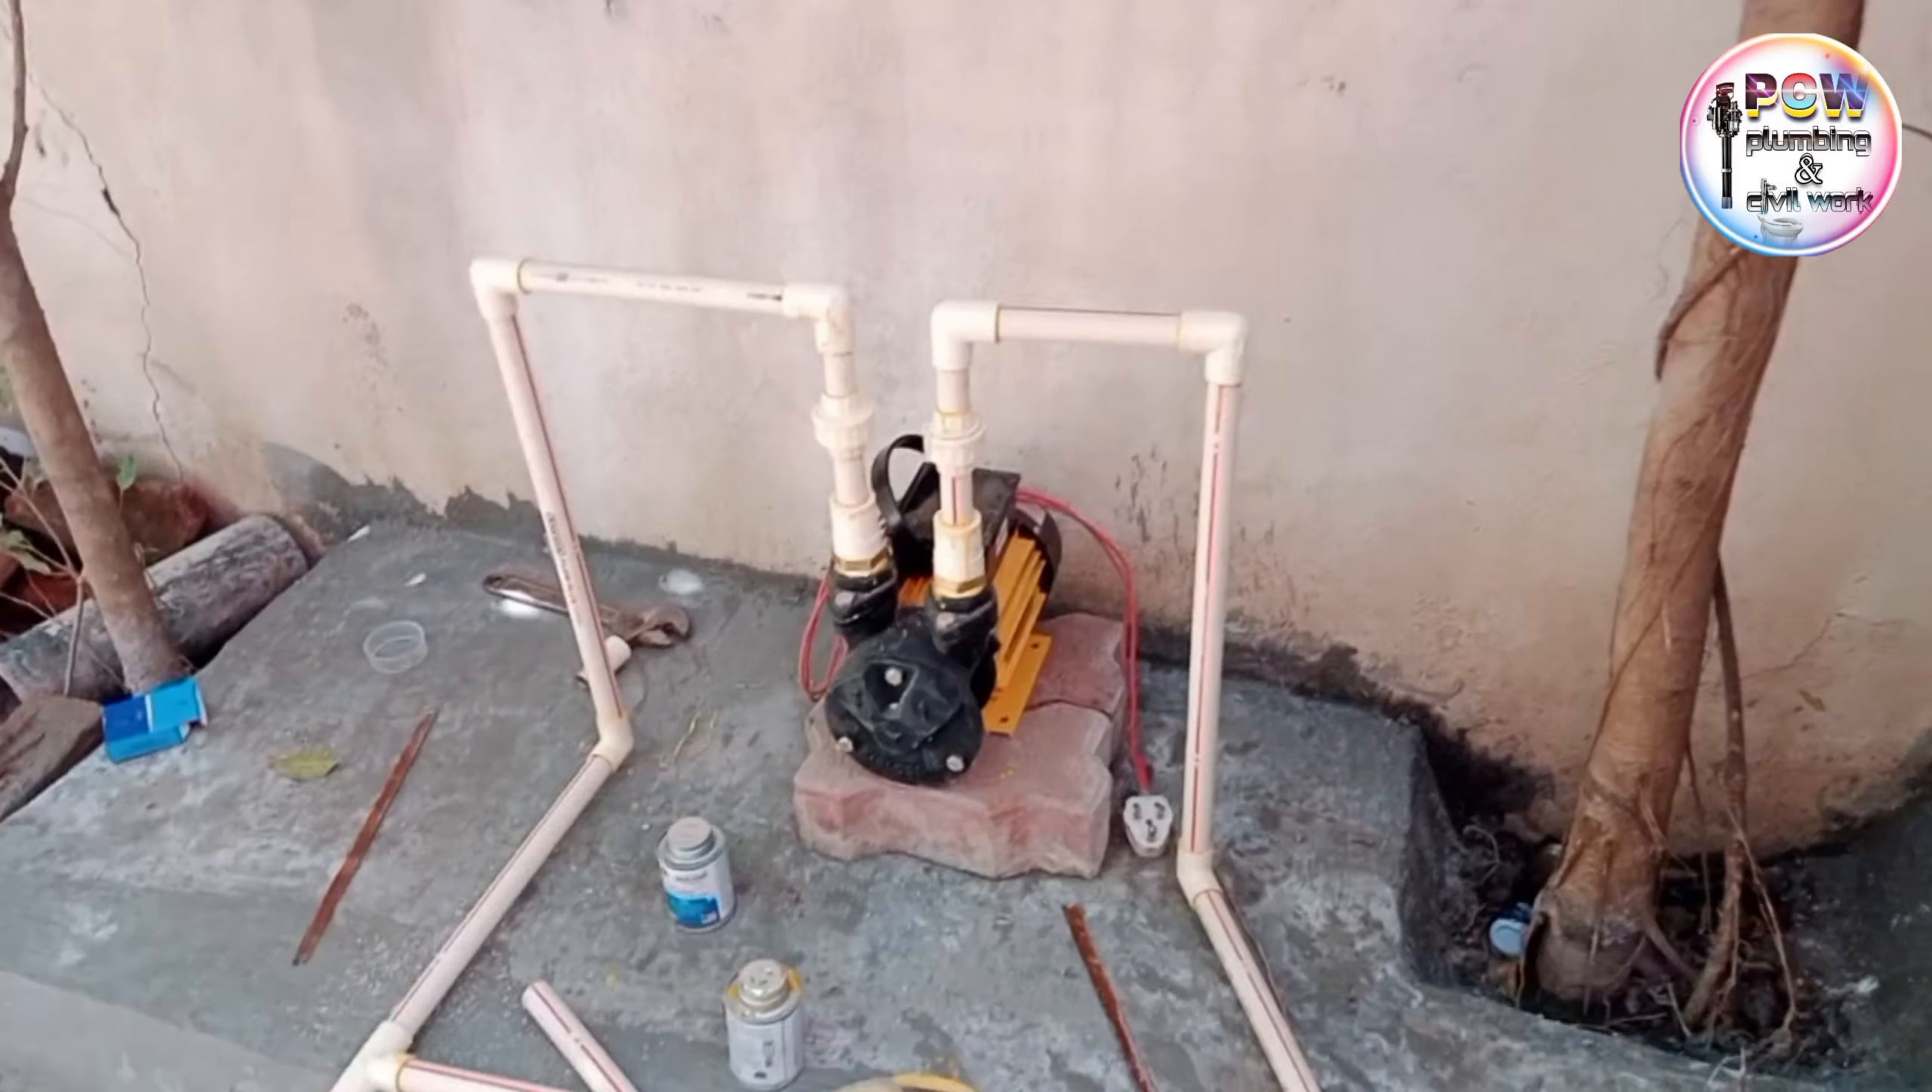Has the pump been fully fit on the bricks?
Yes.